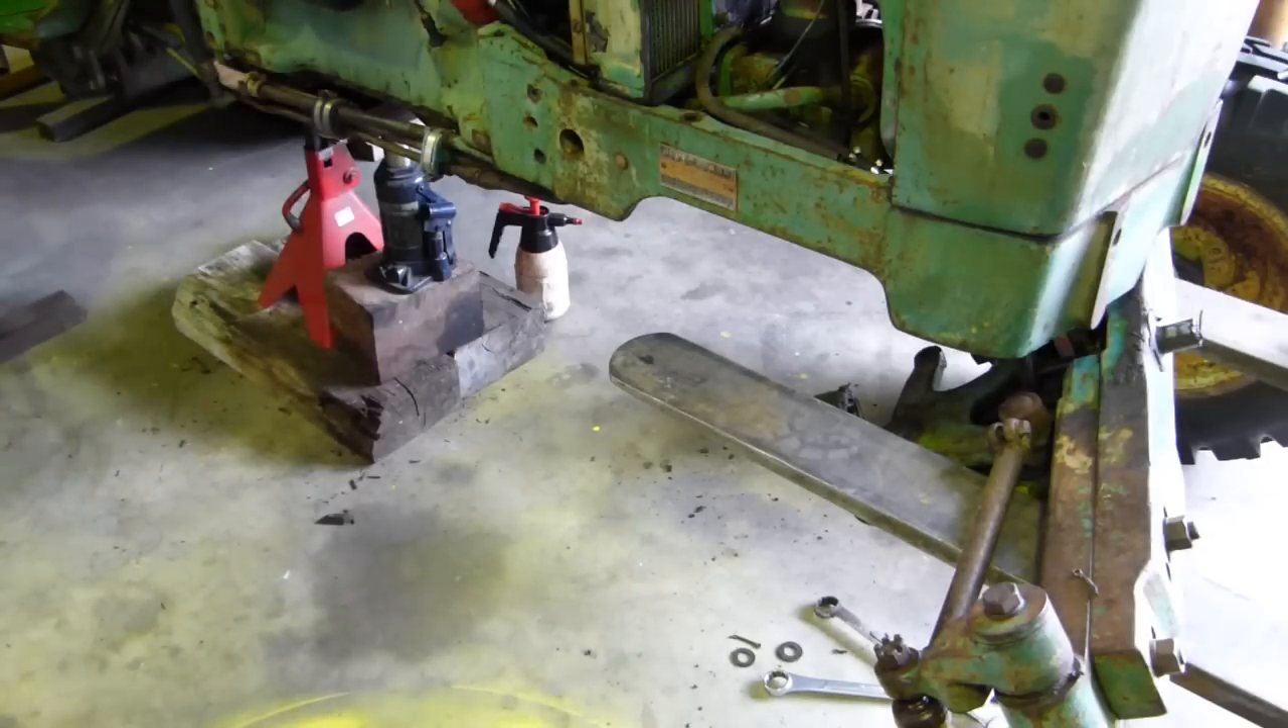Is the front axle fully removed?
No.